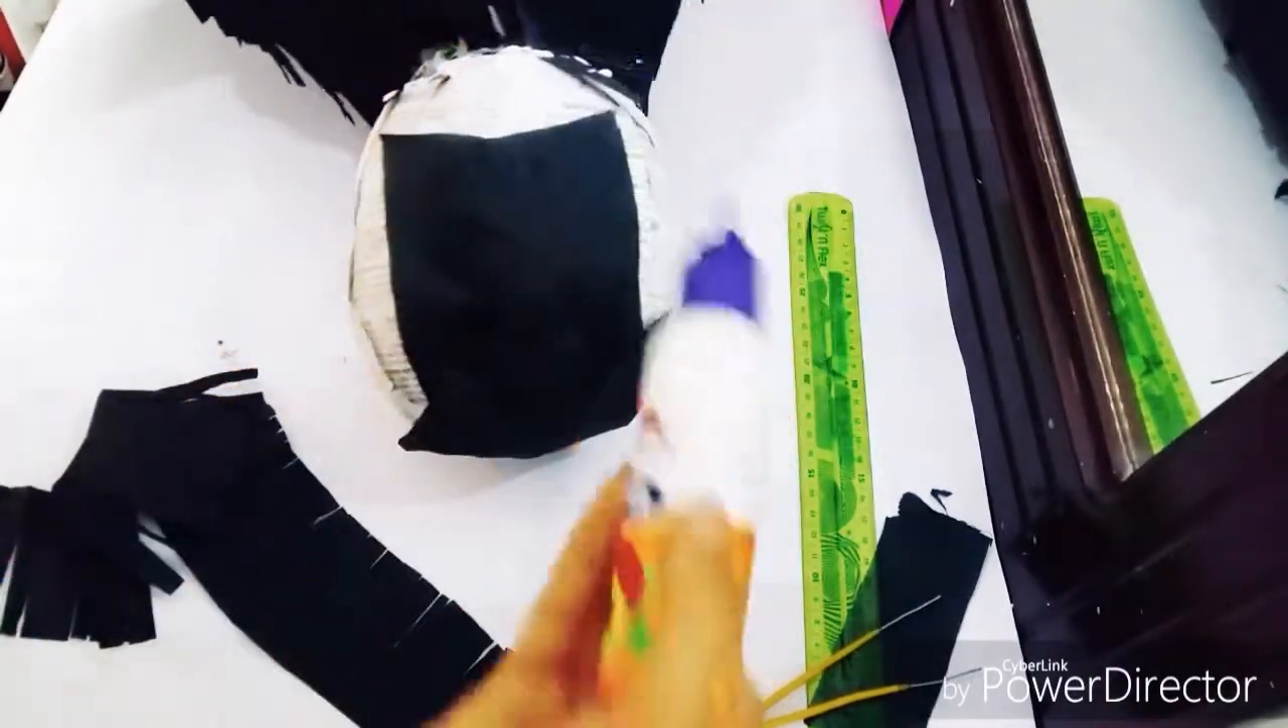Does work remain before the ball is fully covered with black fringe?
Yes.